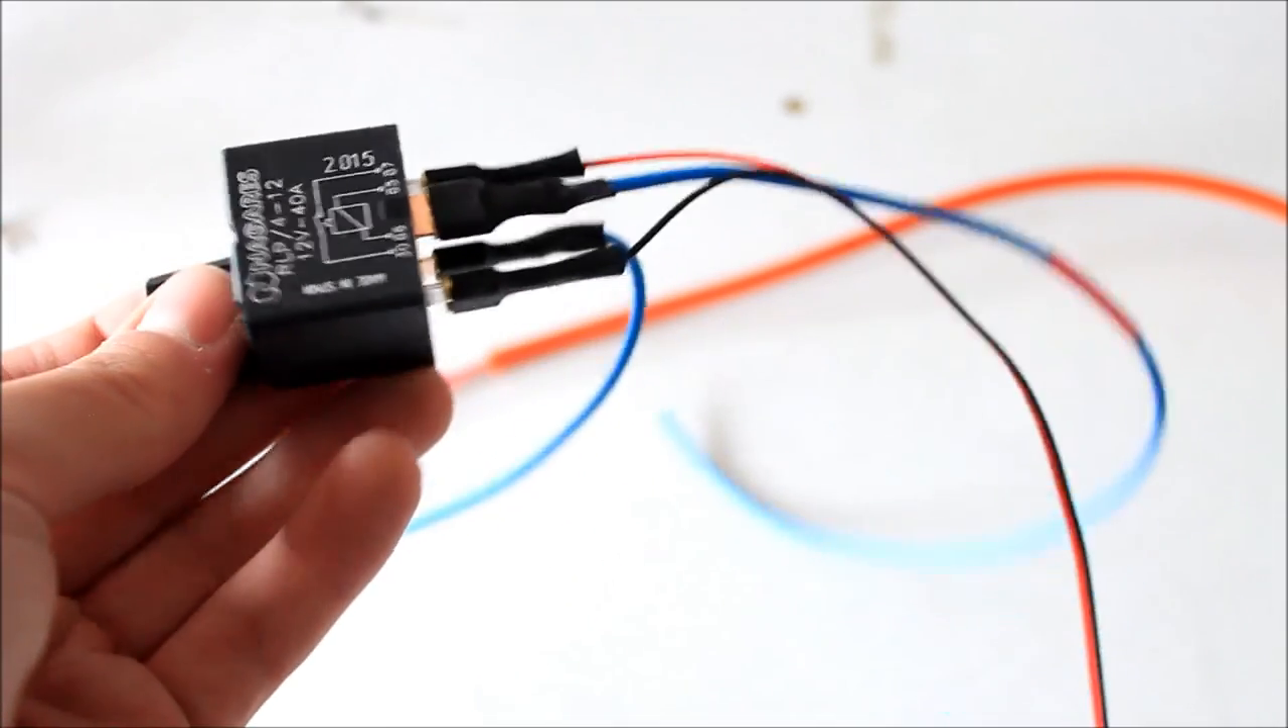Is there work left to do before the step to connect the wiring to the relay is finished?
No.